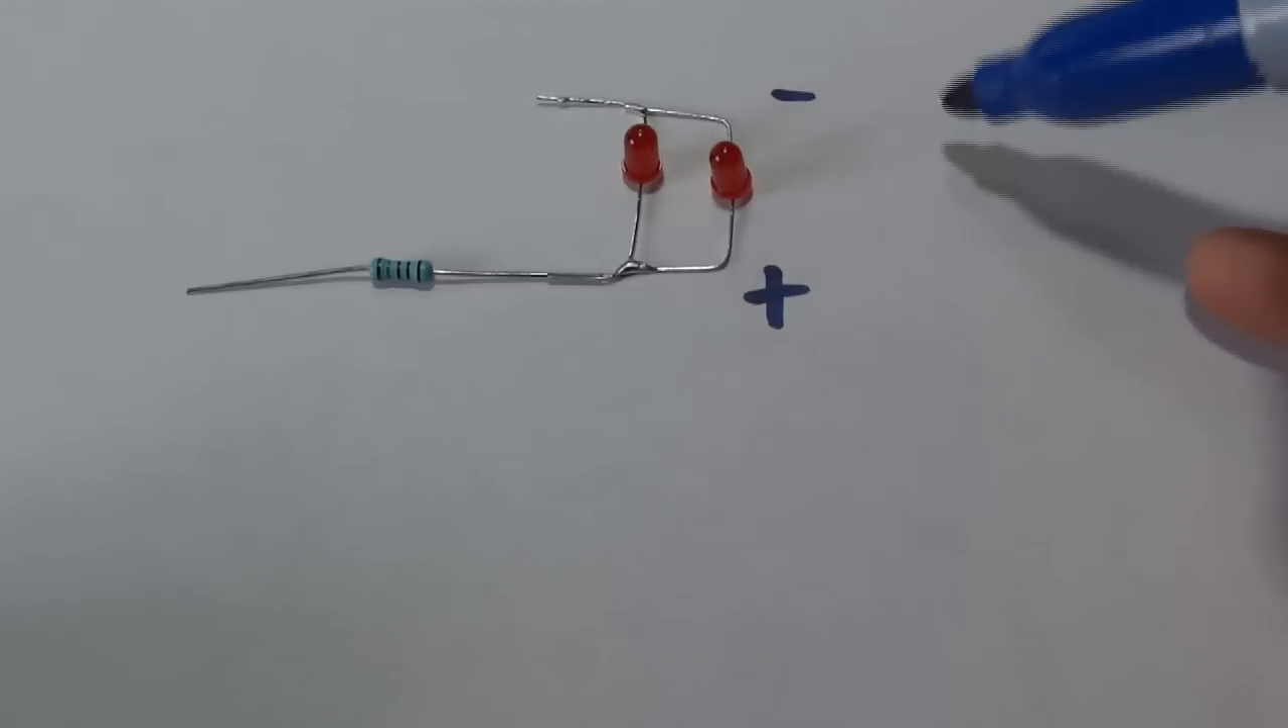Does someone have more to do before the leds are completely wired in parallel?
No.